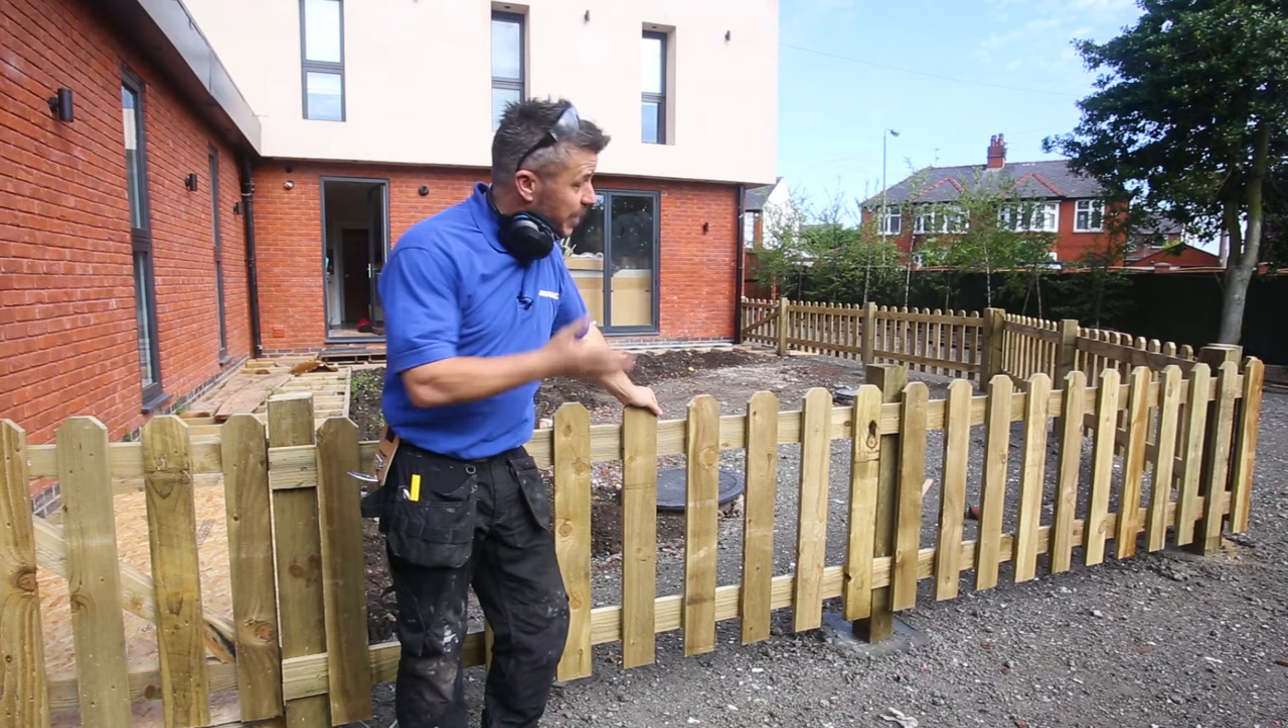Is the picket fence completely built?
Yes.